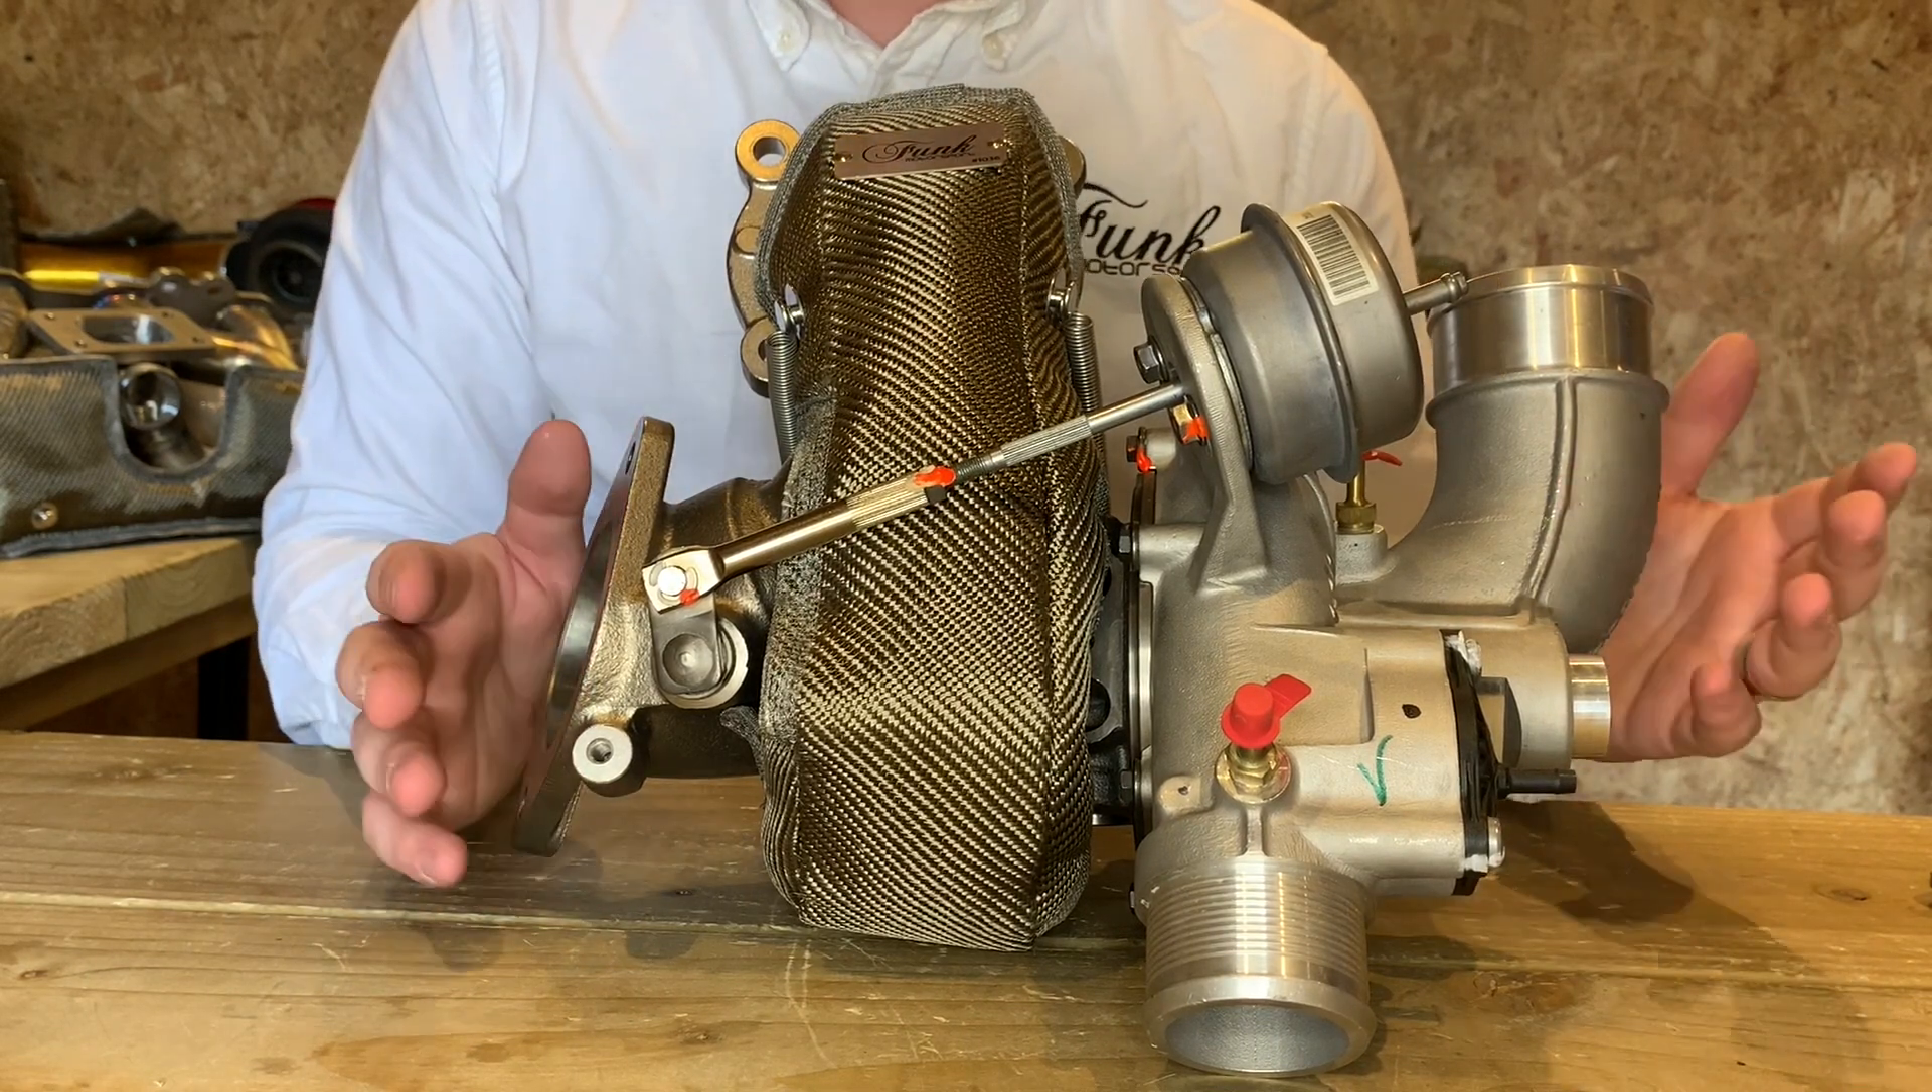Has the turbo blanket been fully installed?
Yes.